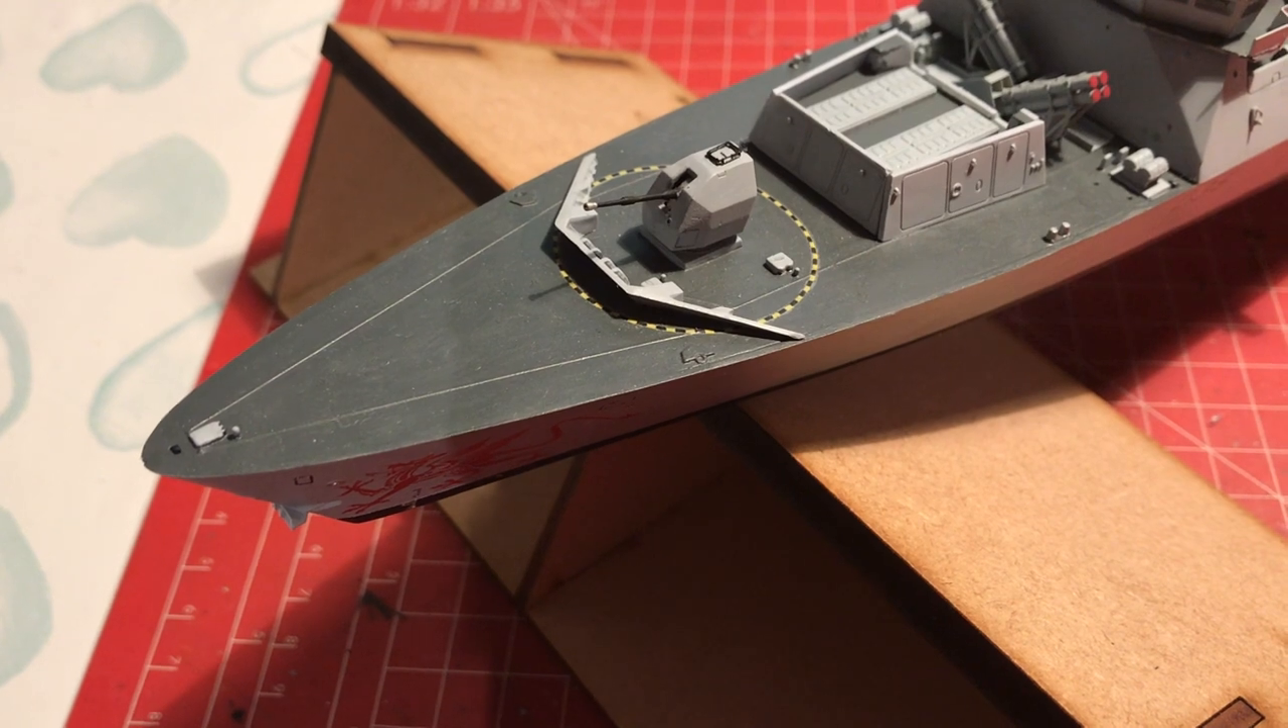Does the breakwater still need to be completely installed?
No.